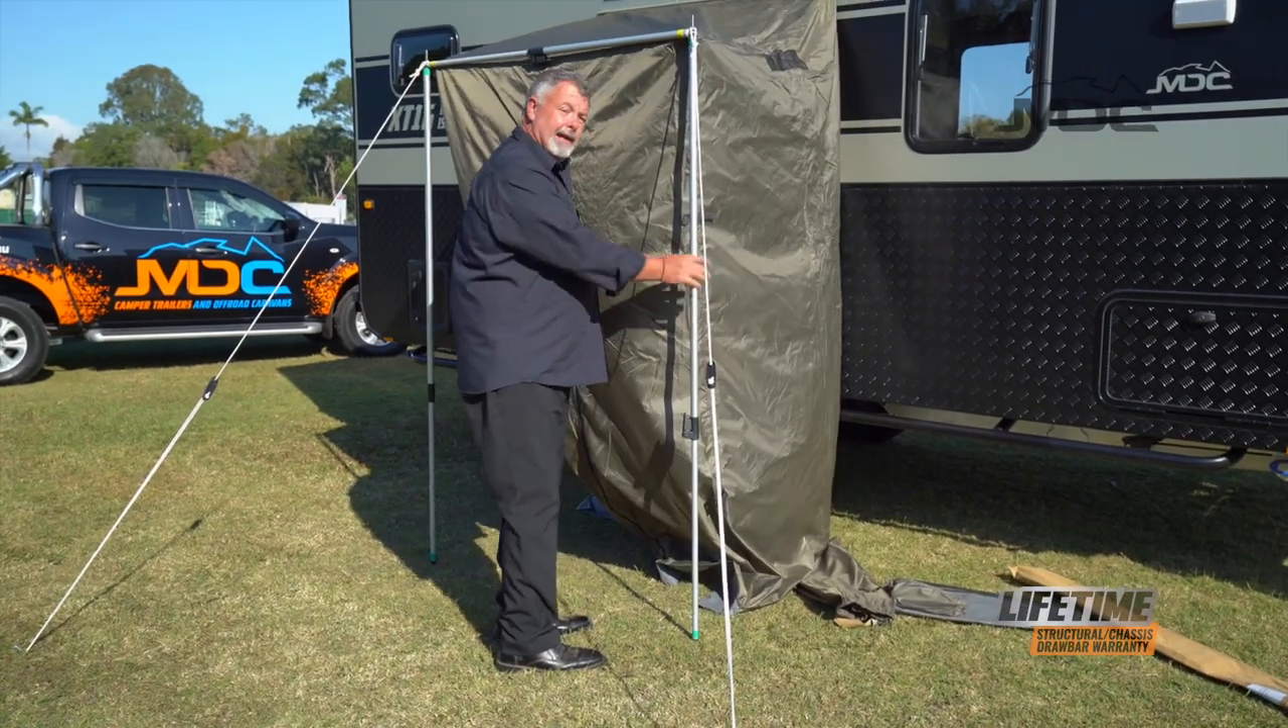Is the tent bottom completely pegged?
No.